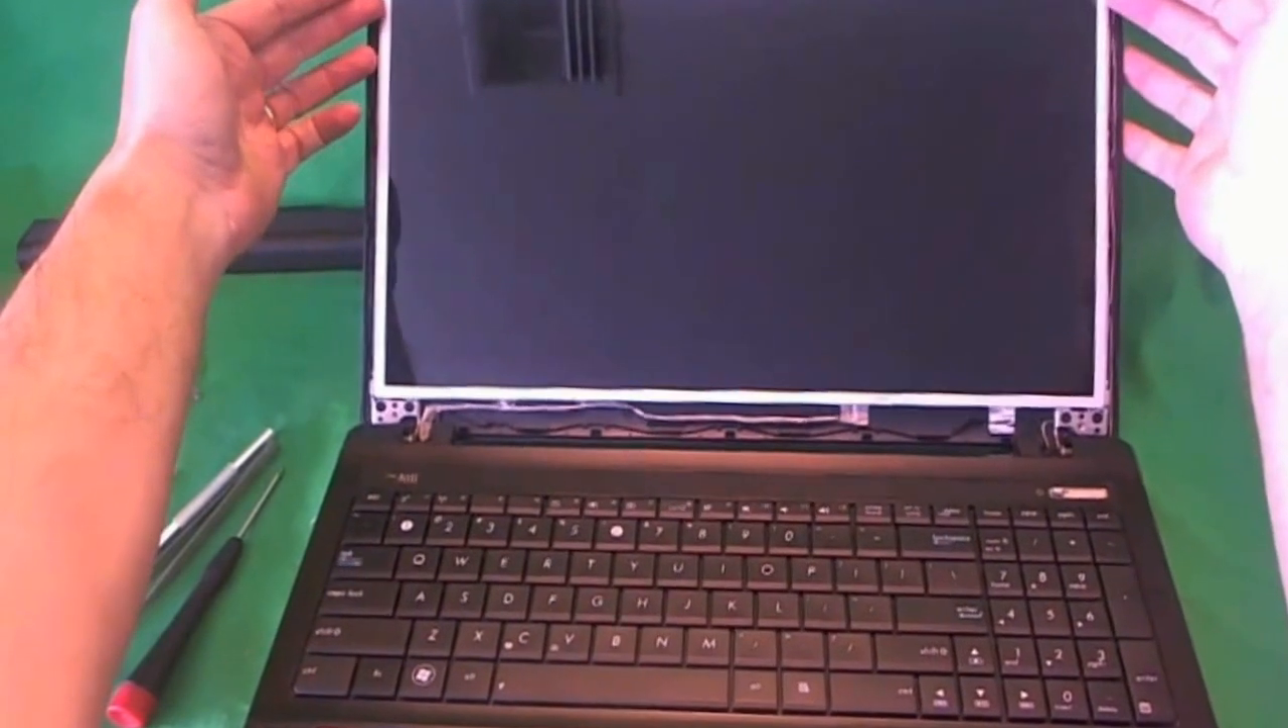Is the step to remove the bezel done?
Yes.